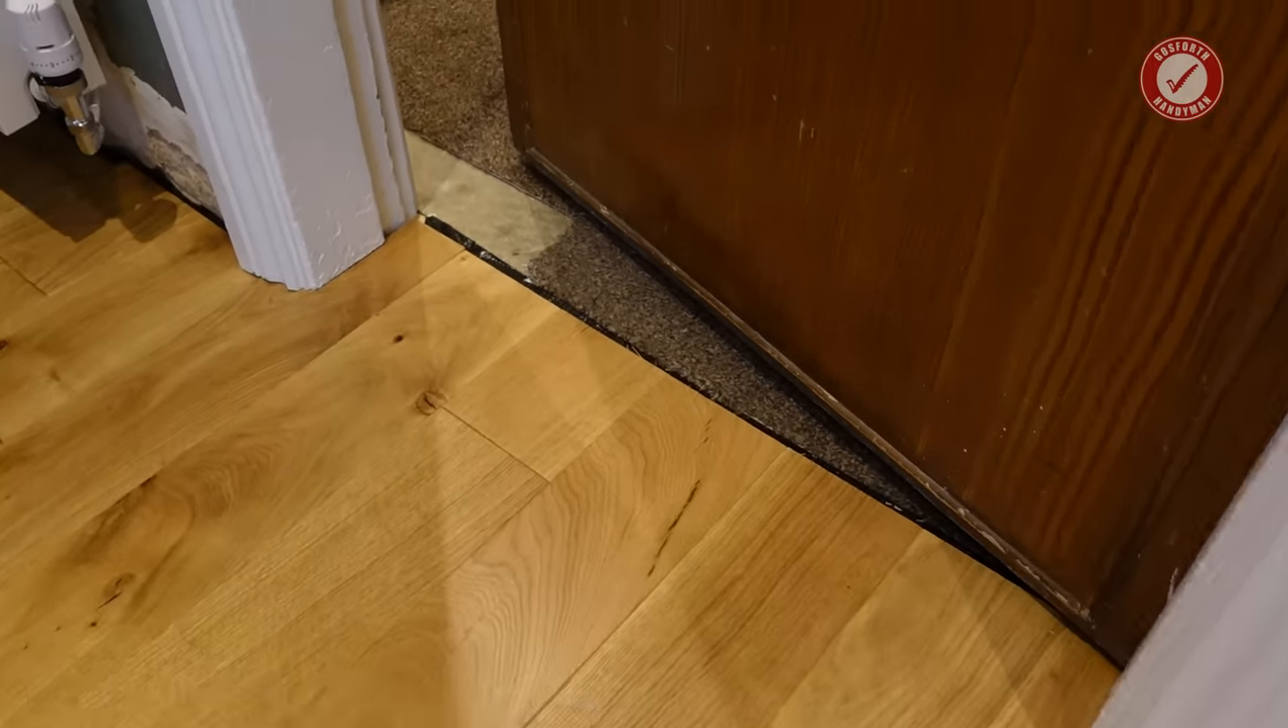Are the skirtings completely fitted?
No.